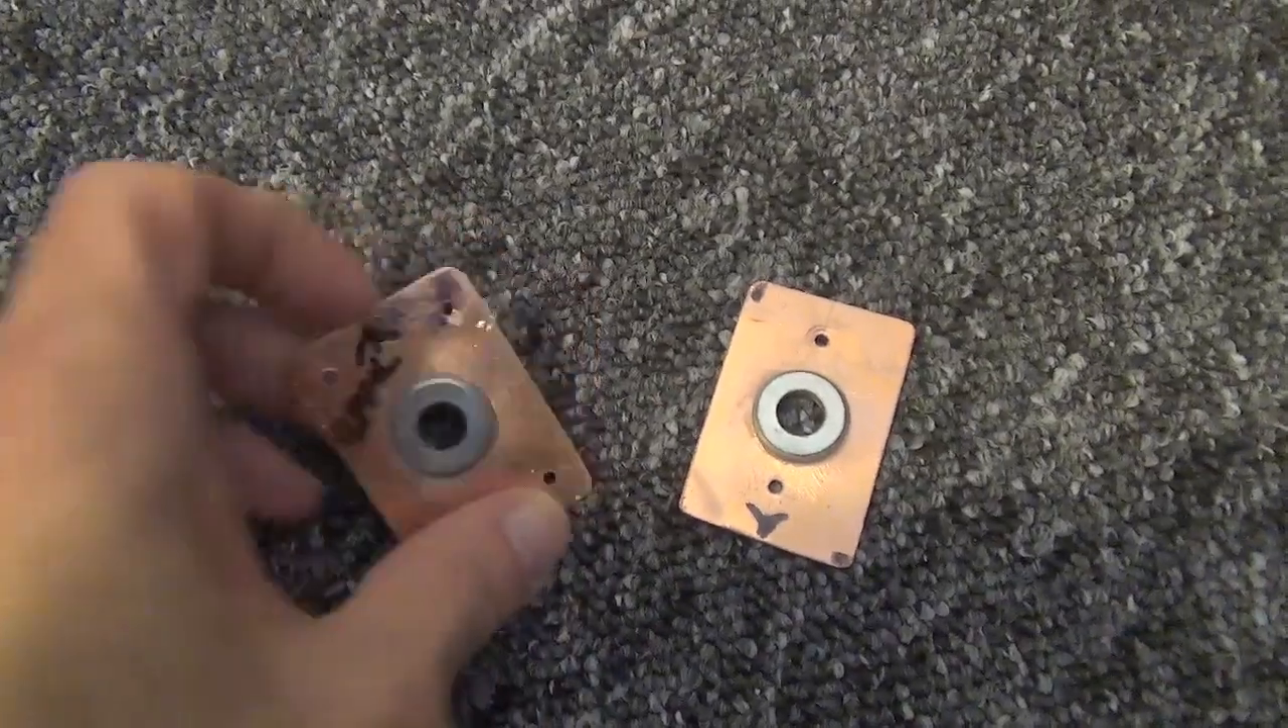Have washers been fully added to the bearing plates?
Yes.